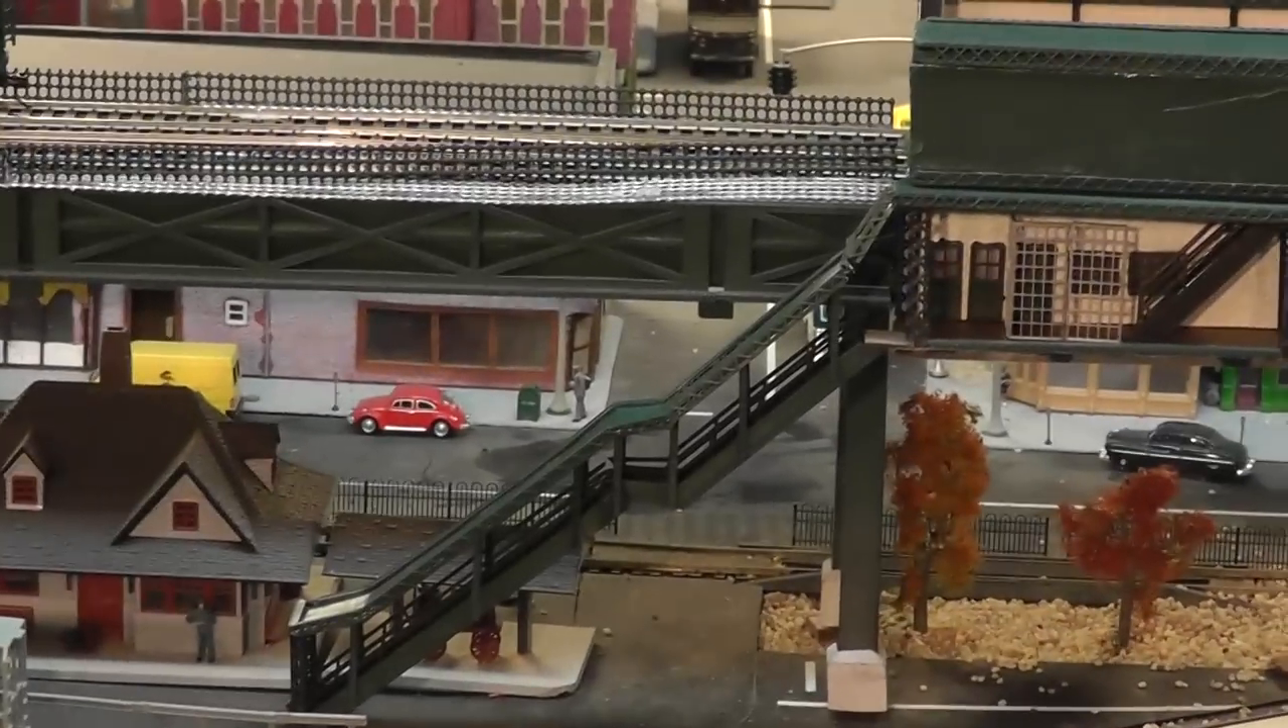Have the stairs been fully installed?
Yes.